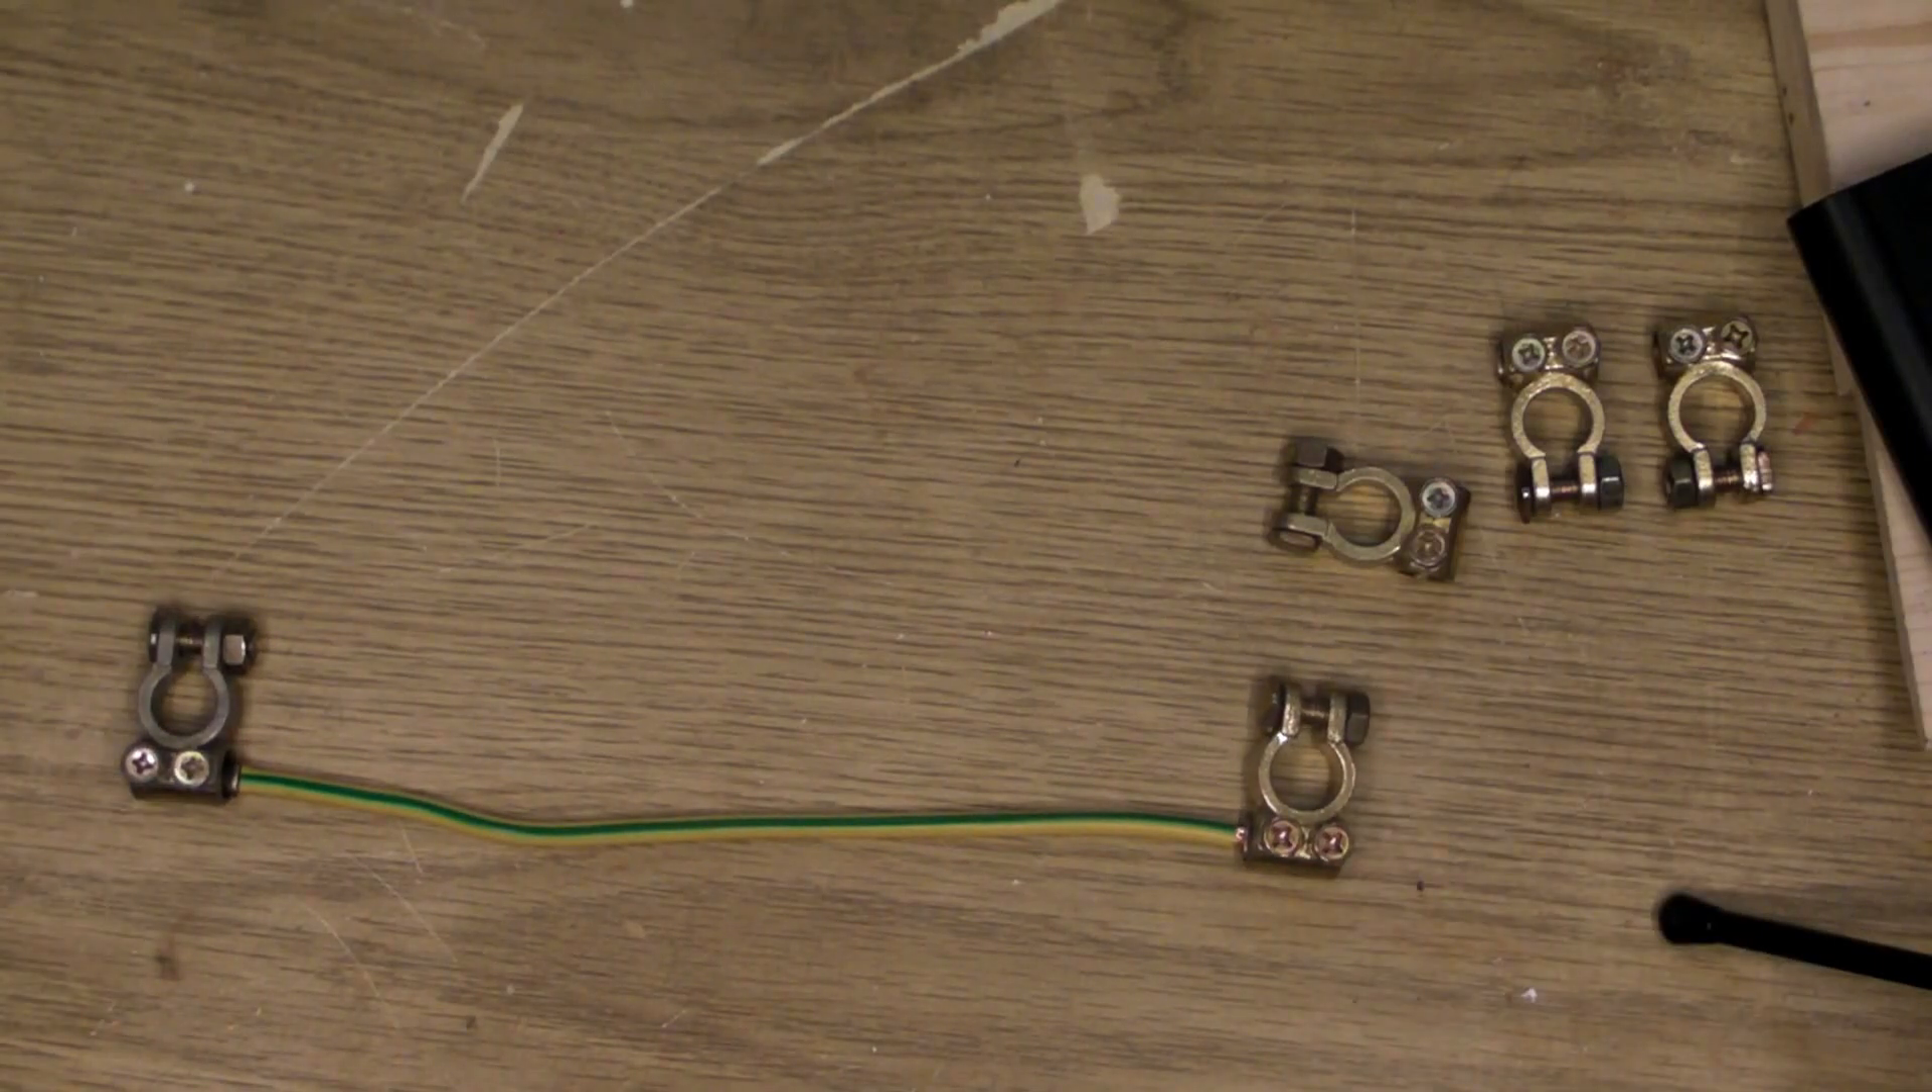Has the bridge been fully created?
Yes.